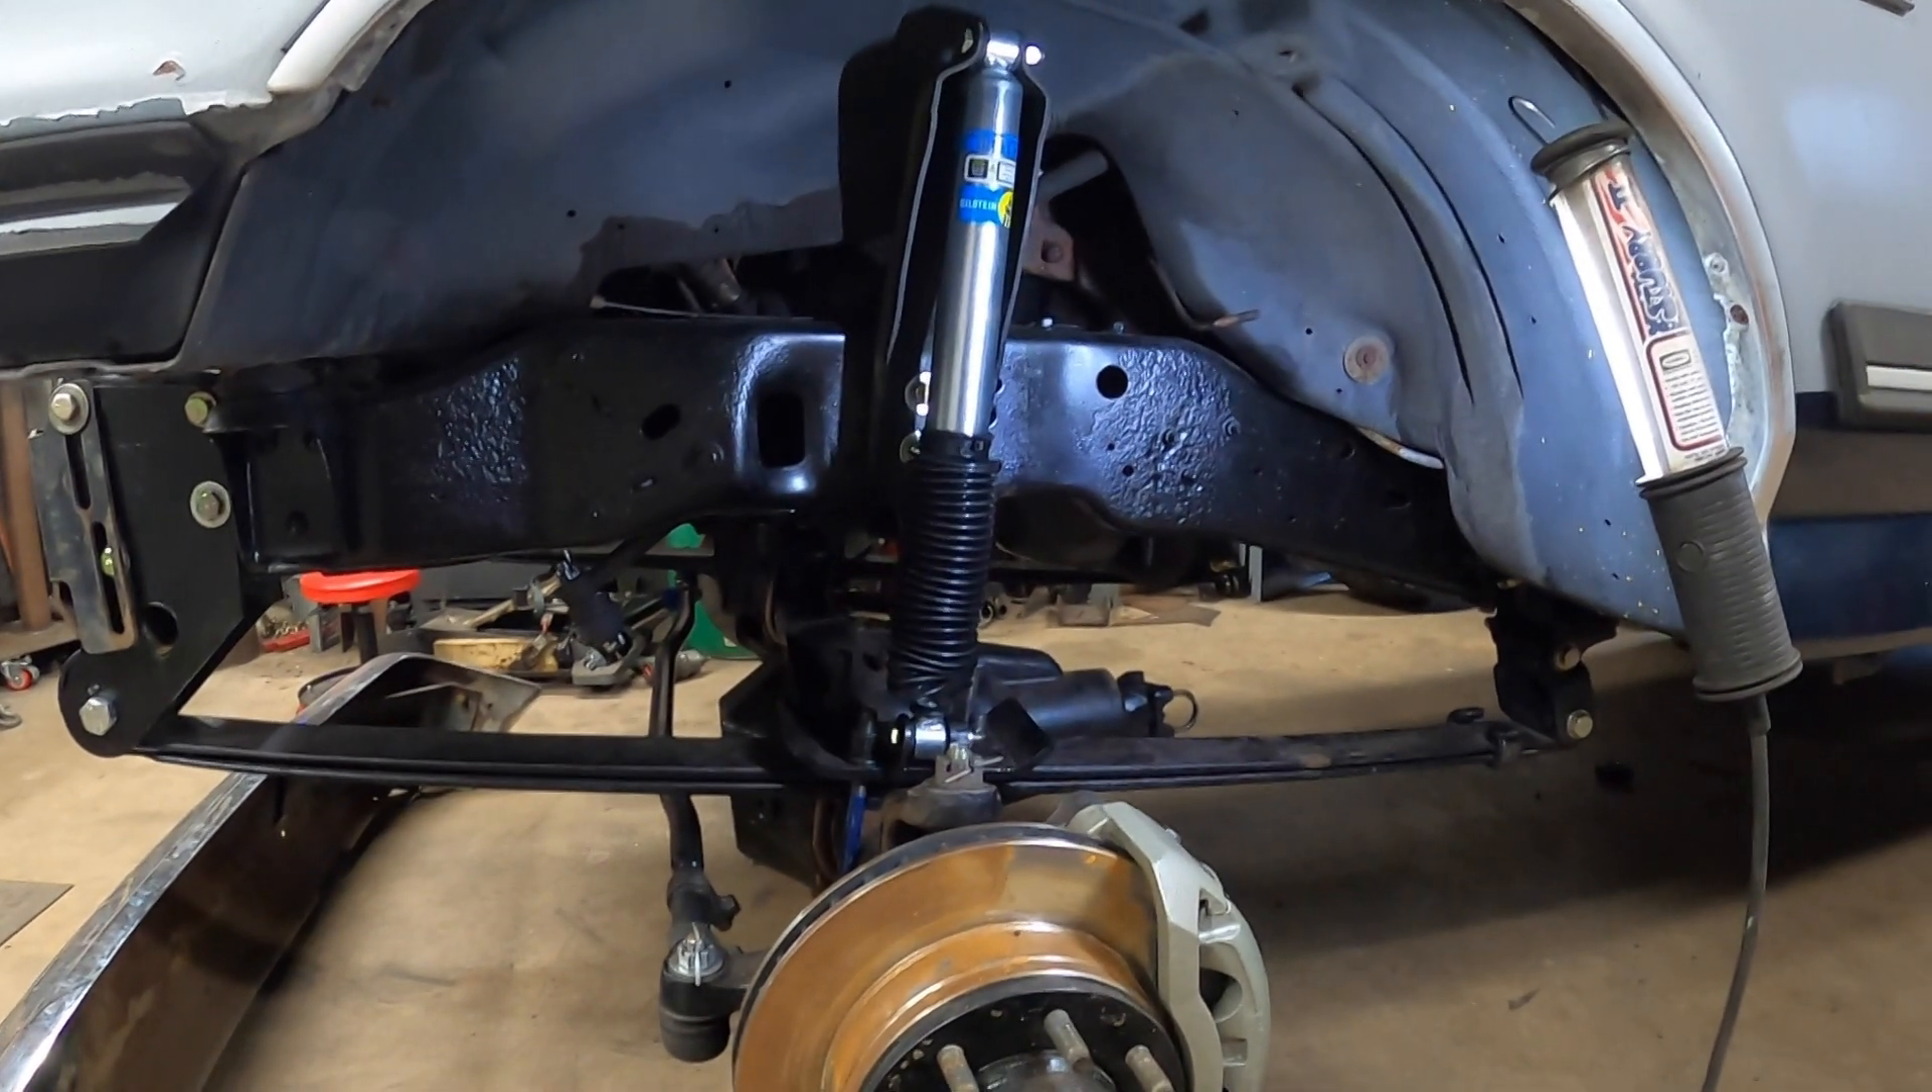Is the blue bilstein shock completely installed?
Yes.